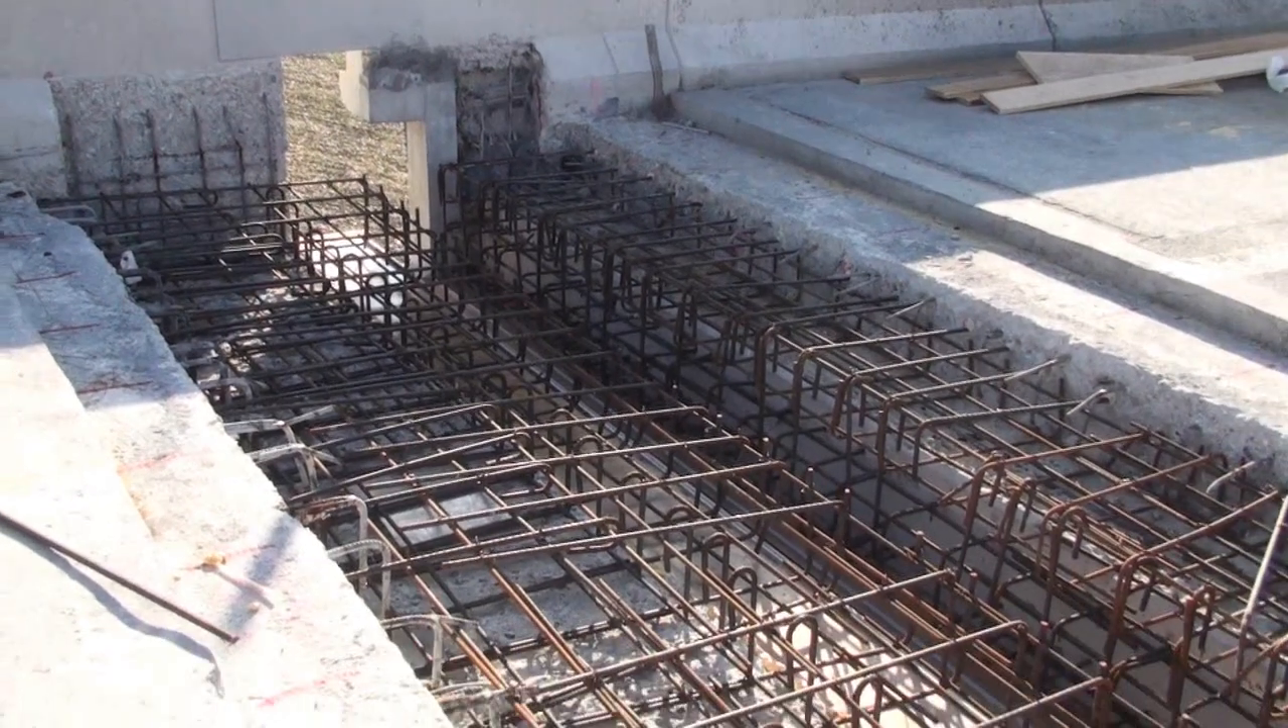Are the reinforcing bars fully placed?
Yes.